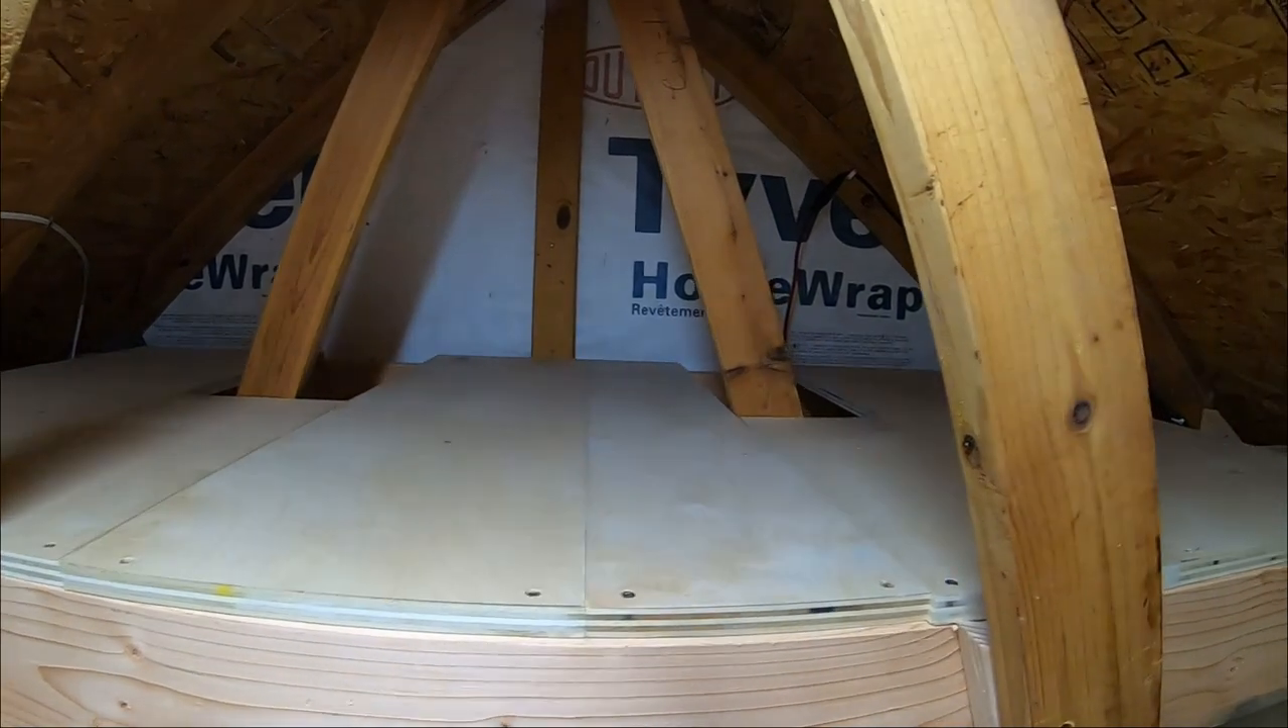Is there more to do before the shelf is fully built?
No.